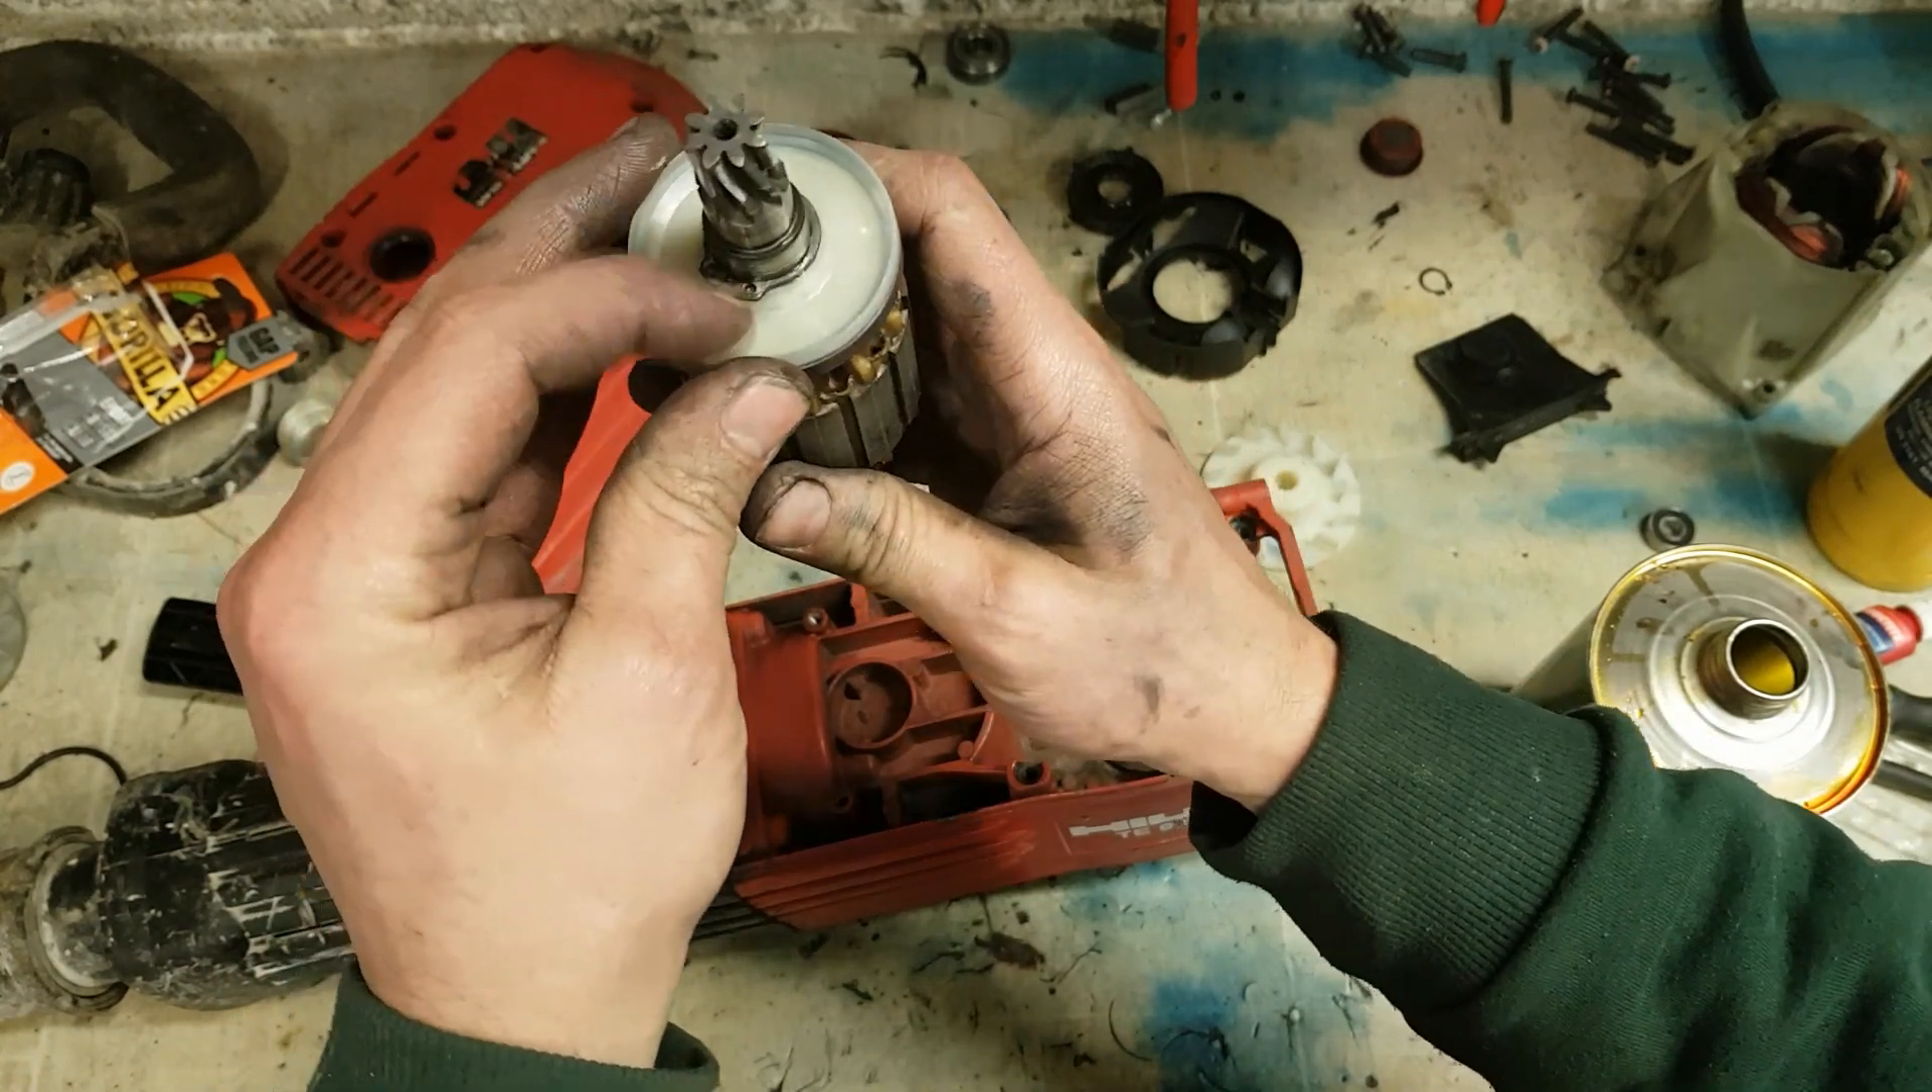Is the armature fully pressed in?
No.